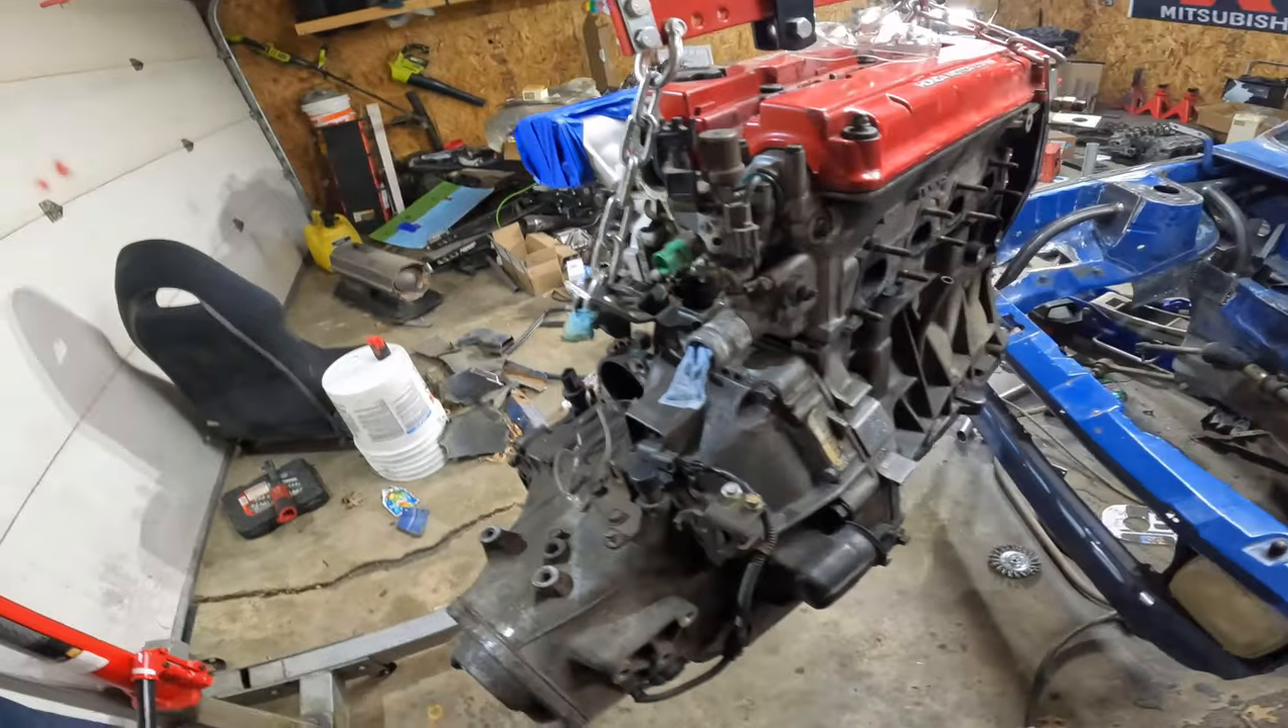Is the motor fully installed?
No.